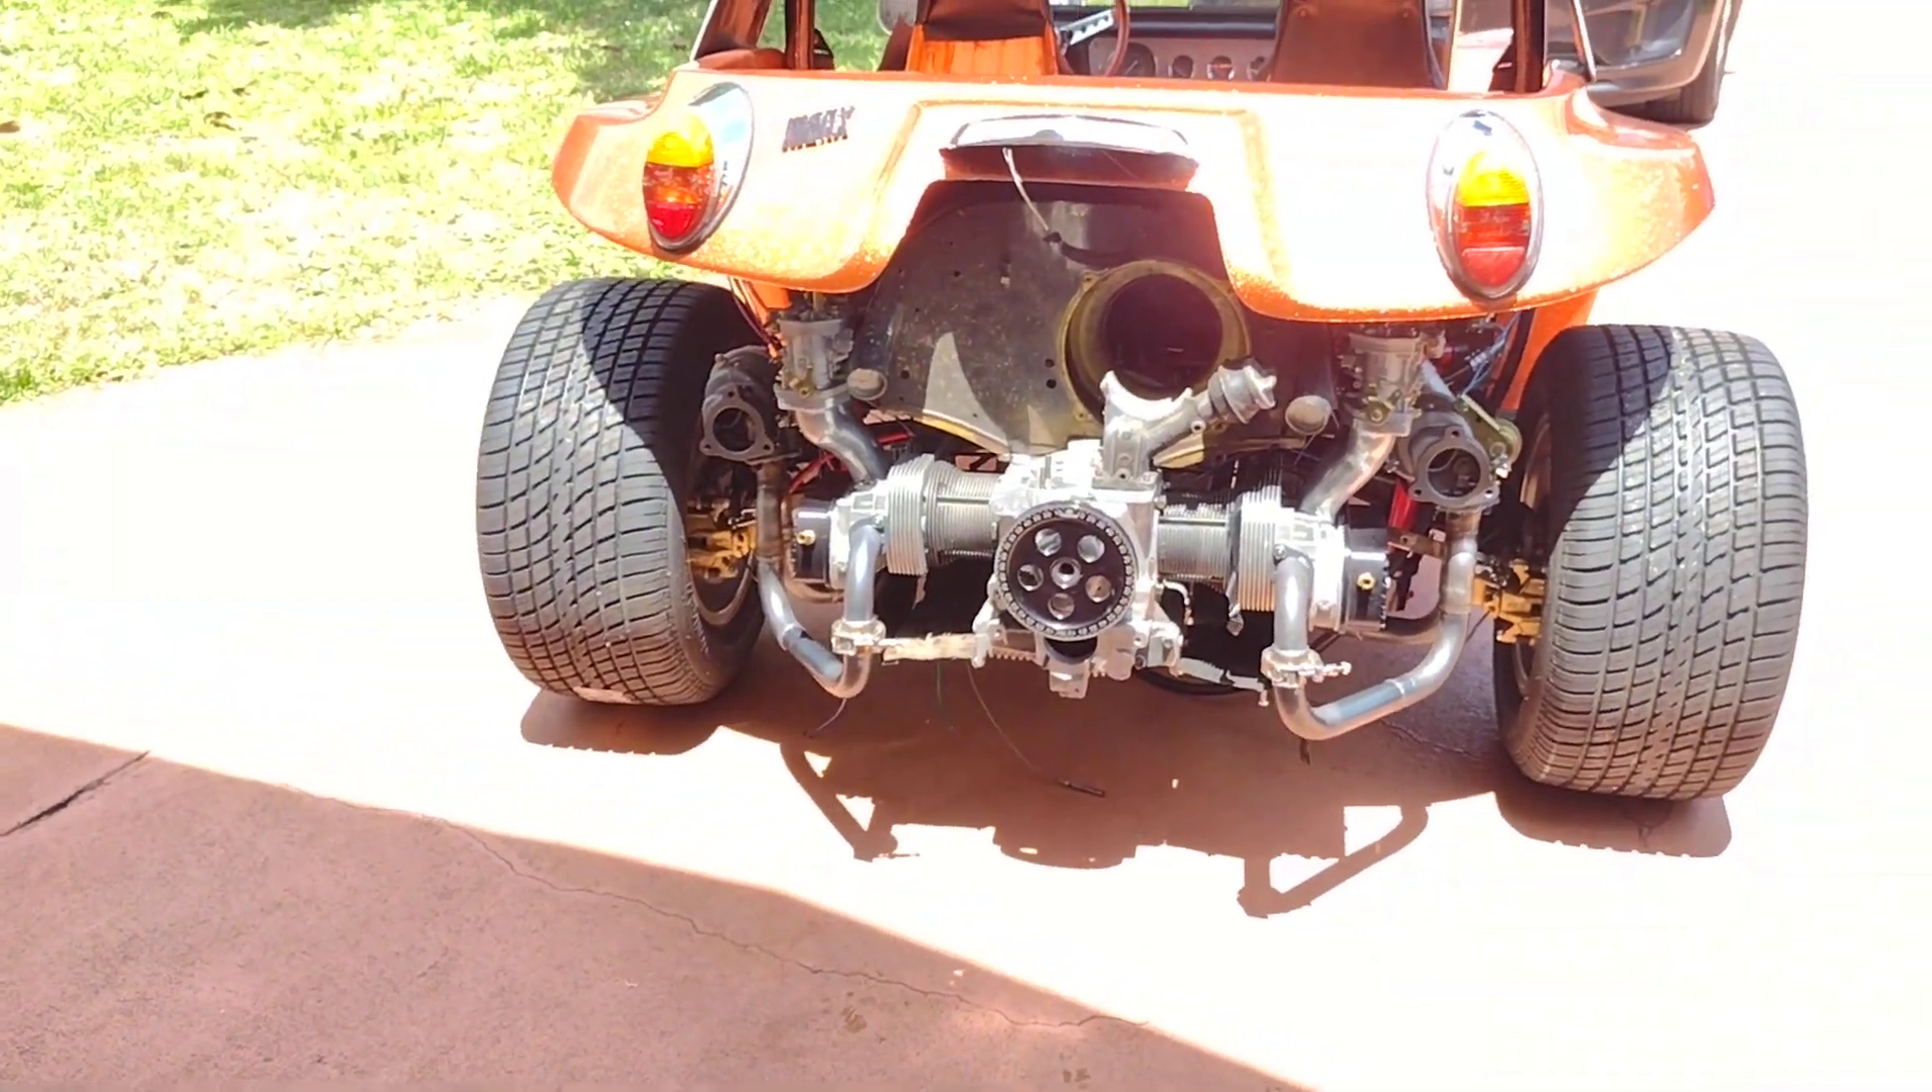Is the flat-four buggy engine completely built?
No.